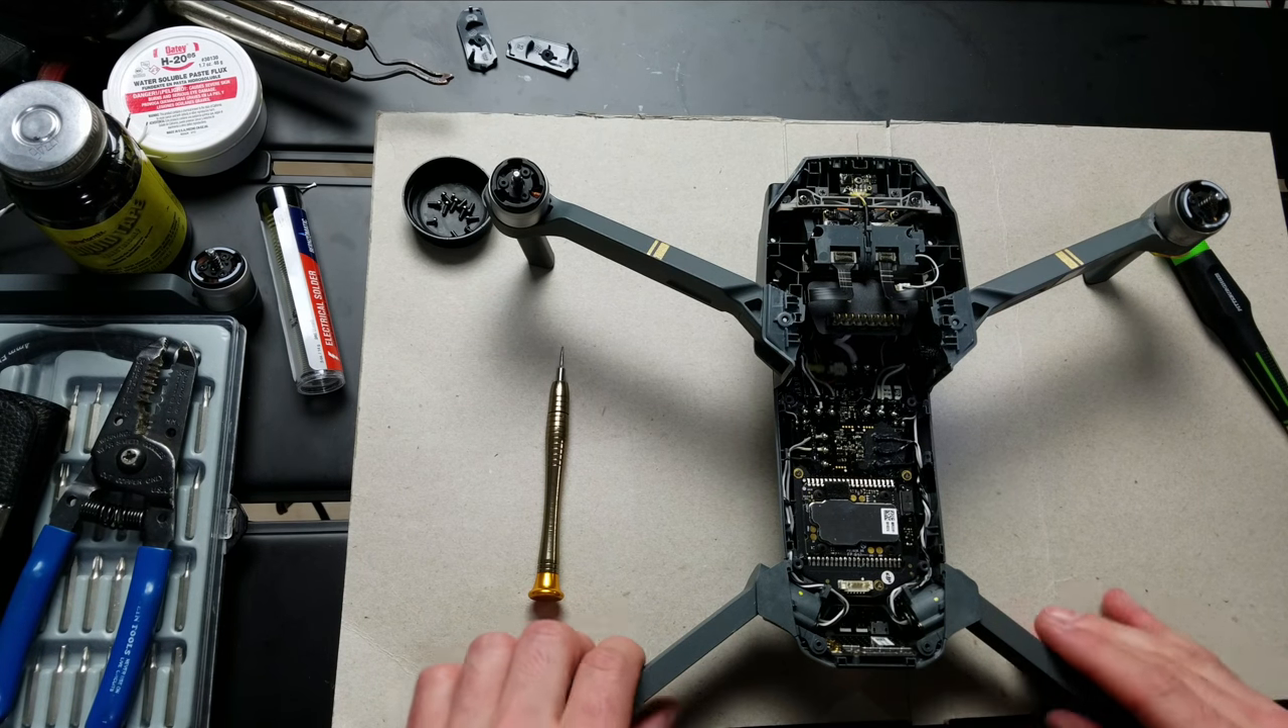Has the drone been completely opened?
Yes.